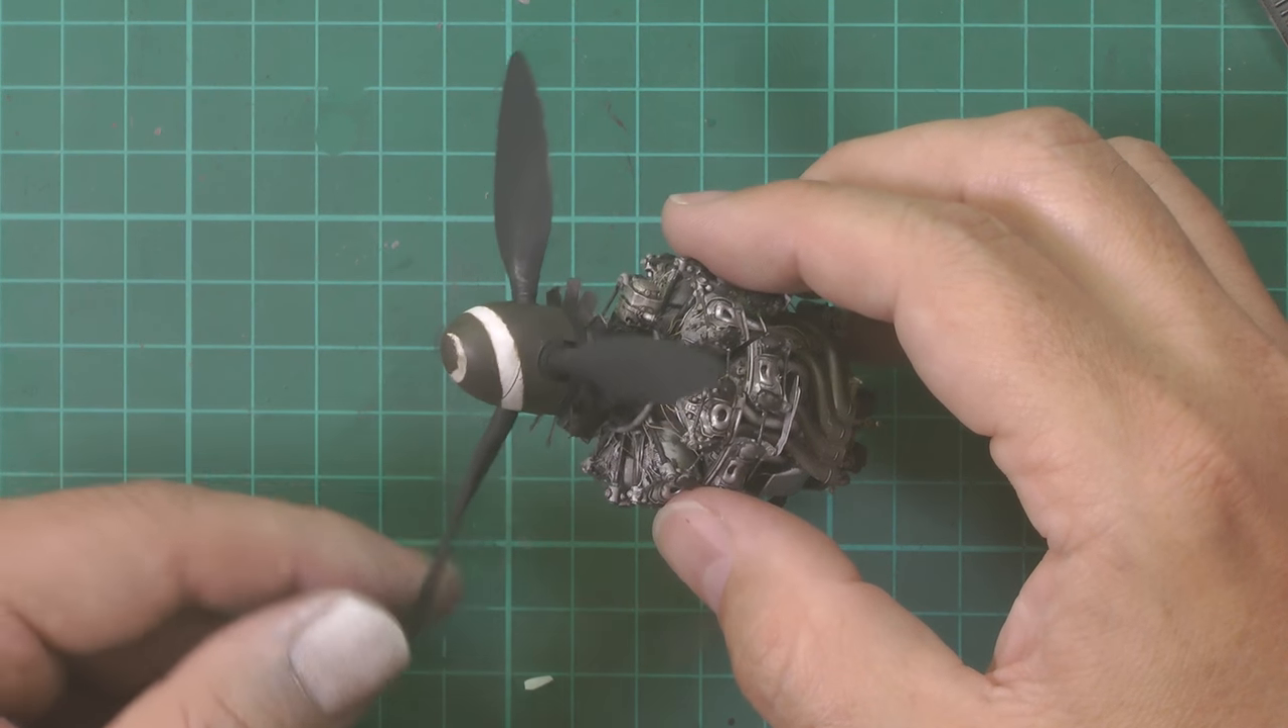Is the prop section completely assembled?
Yes.